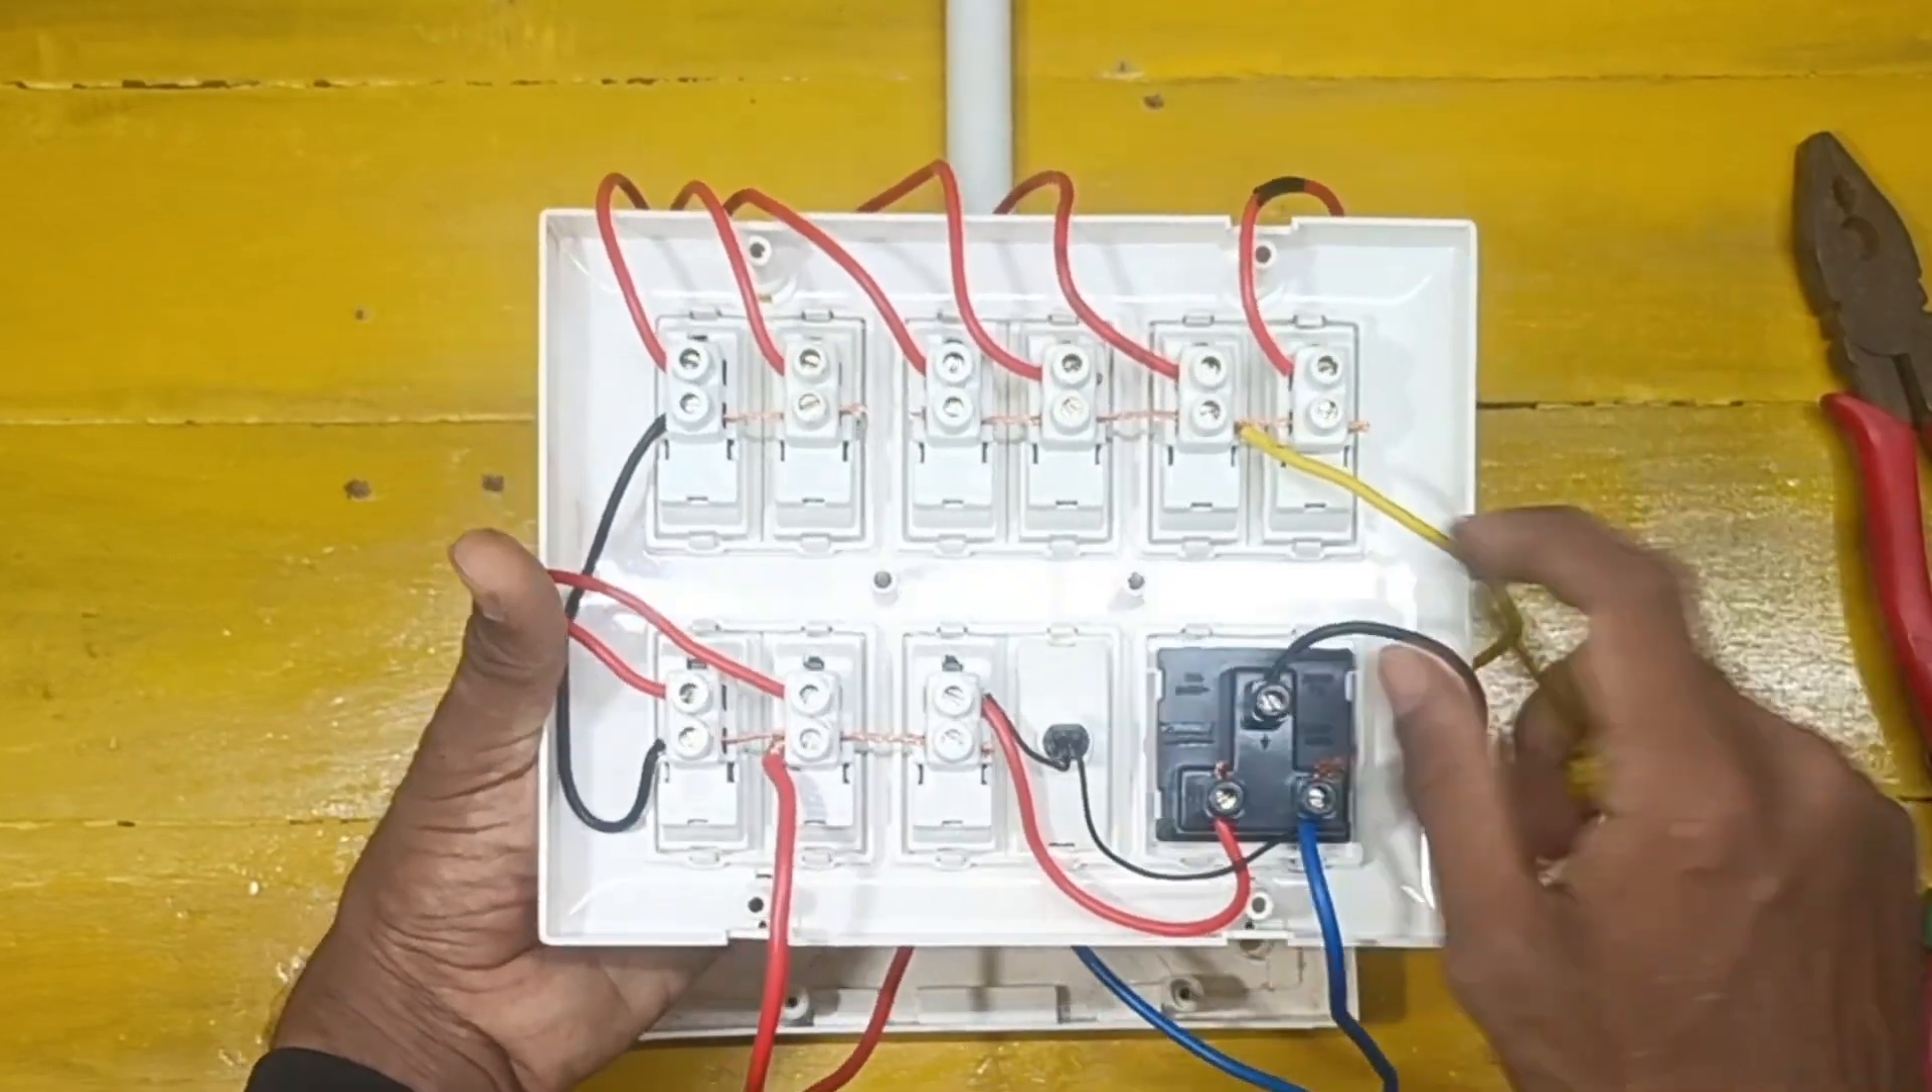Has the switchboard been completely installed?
No.